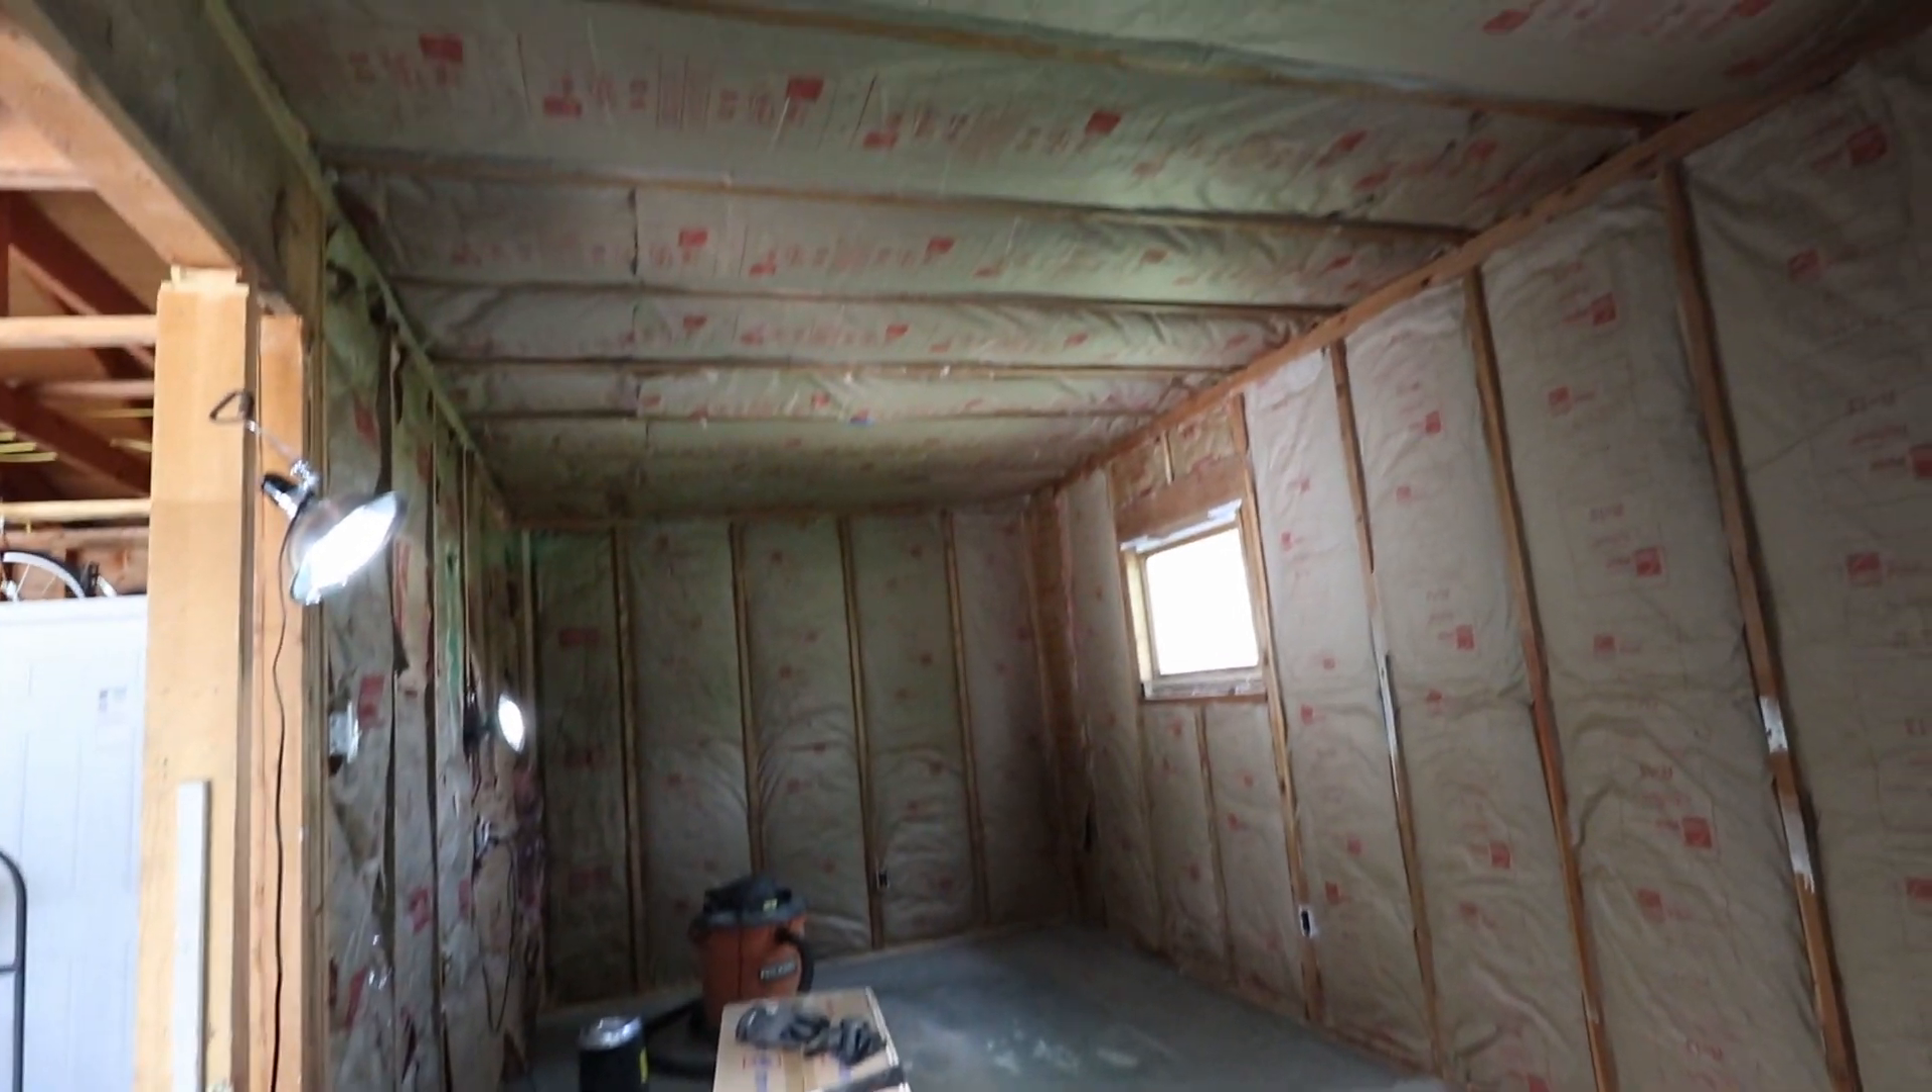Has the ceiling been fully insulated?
Yes.